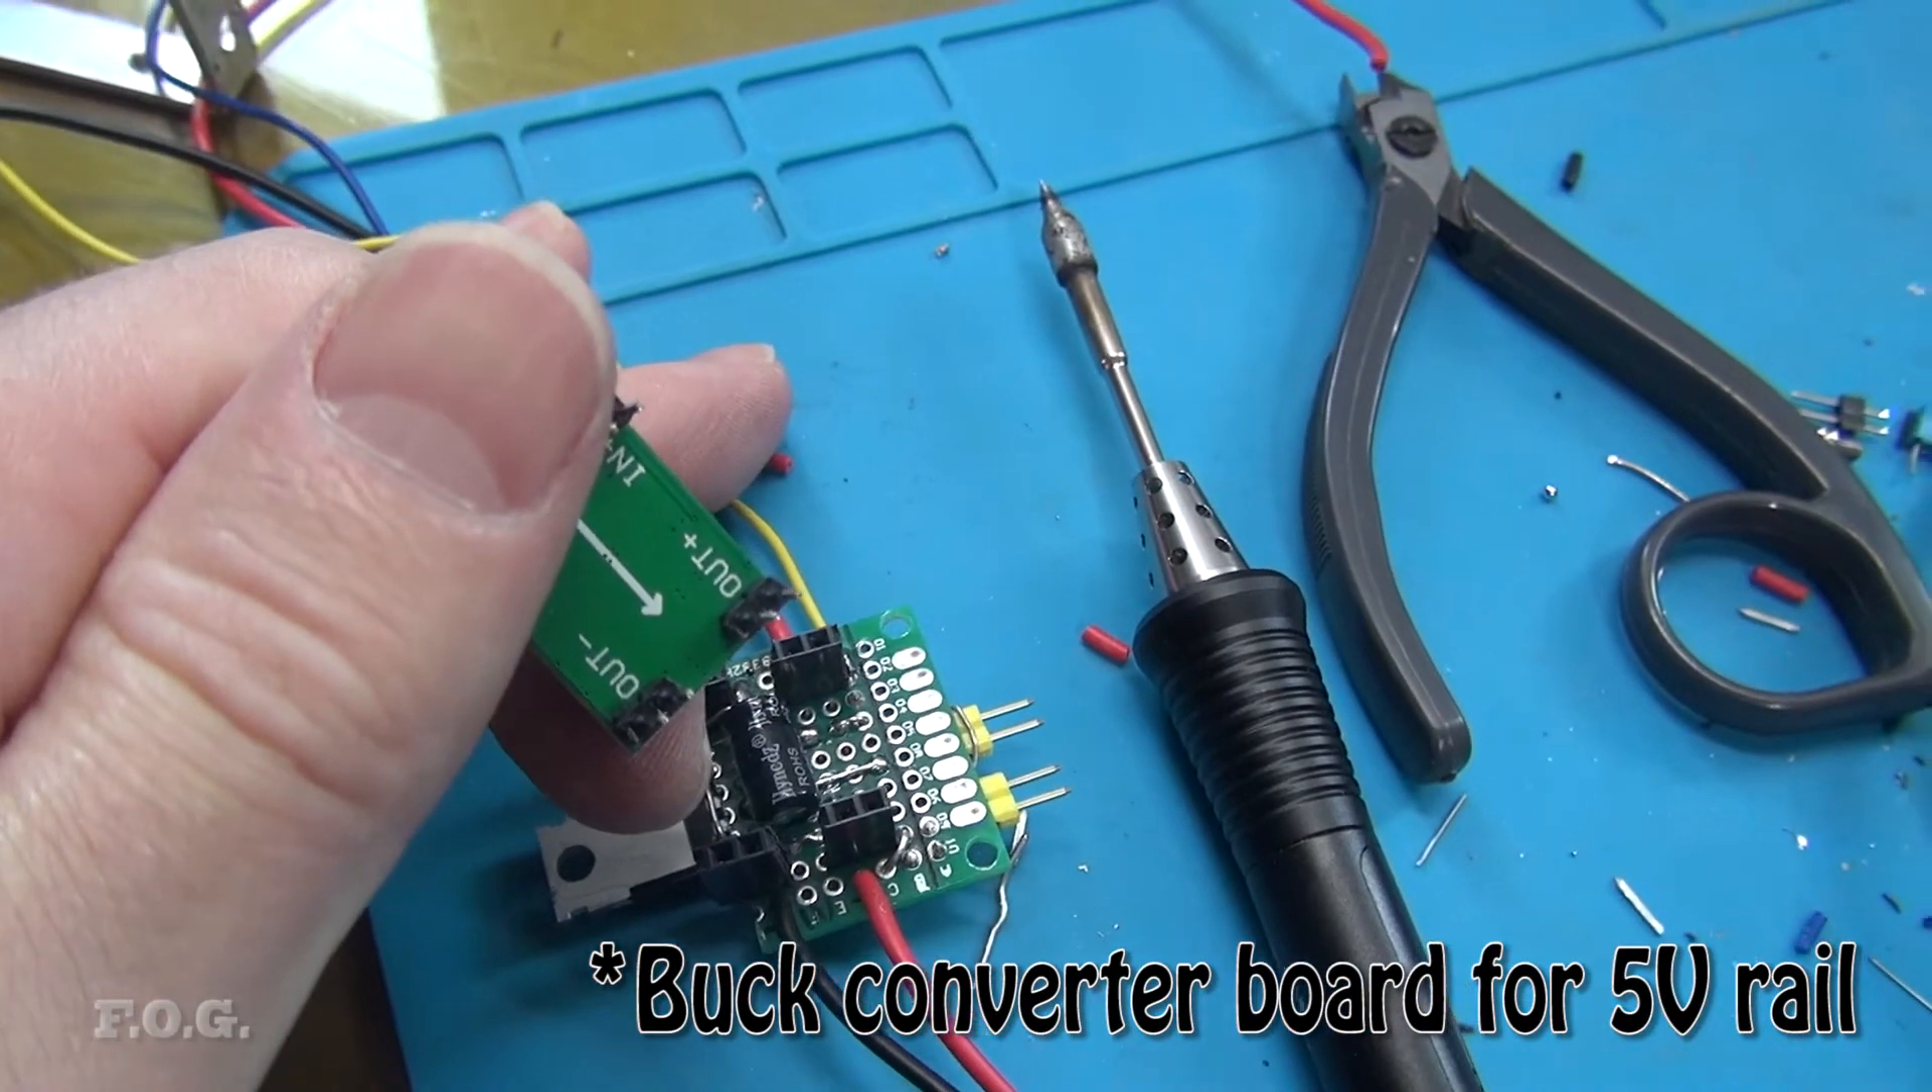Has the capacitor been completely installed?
Yes.